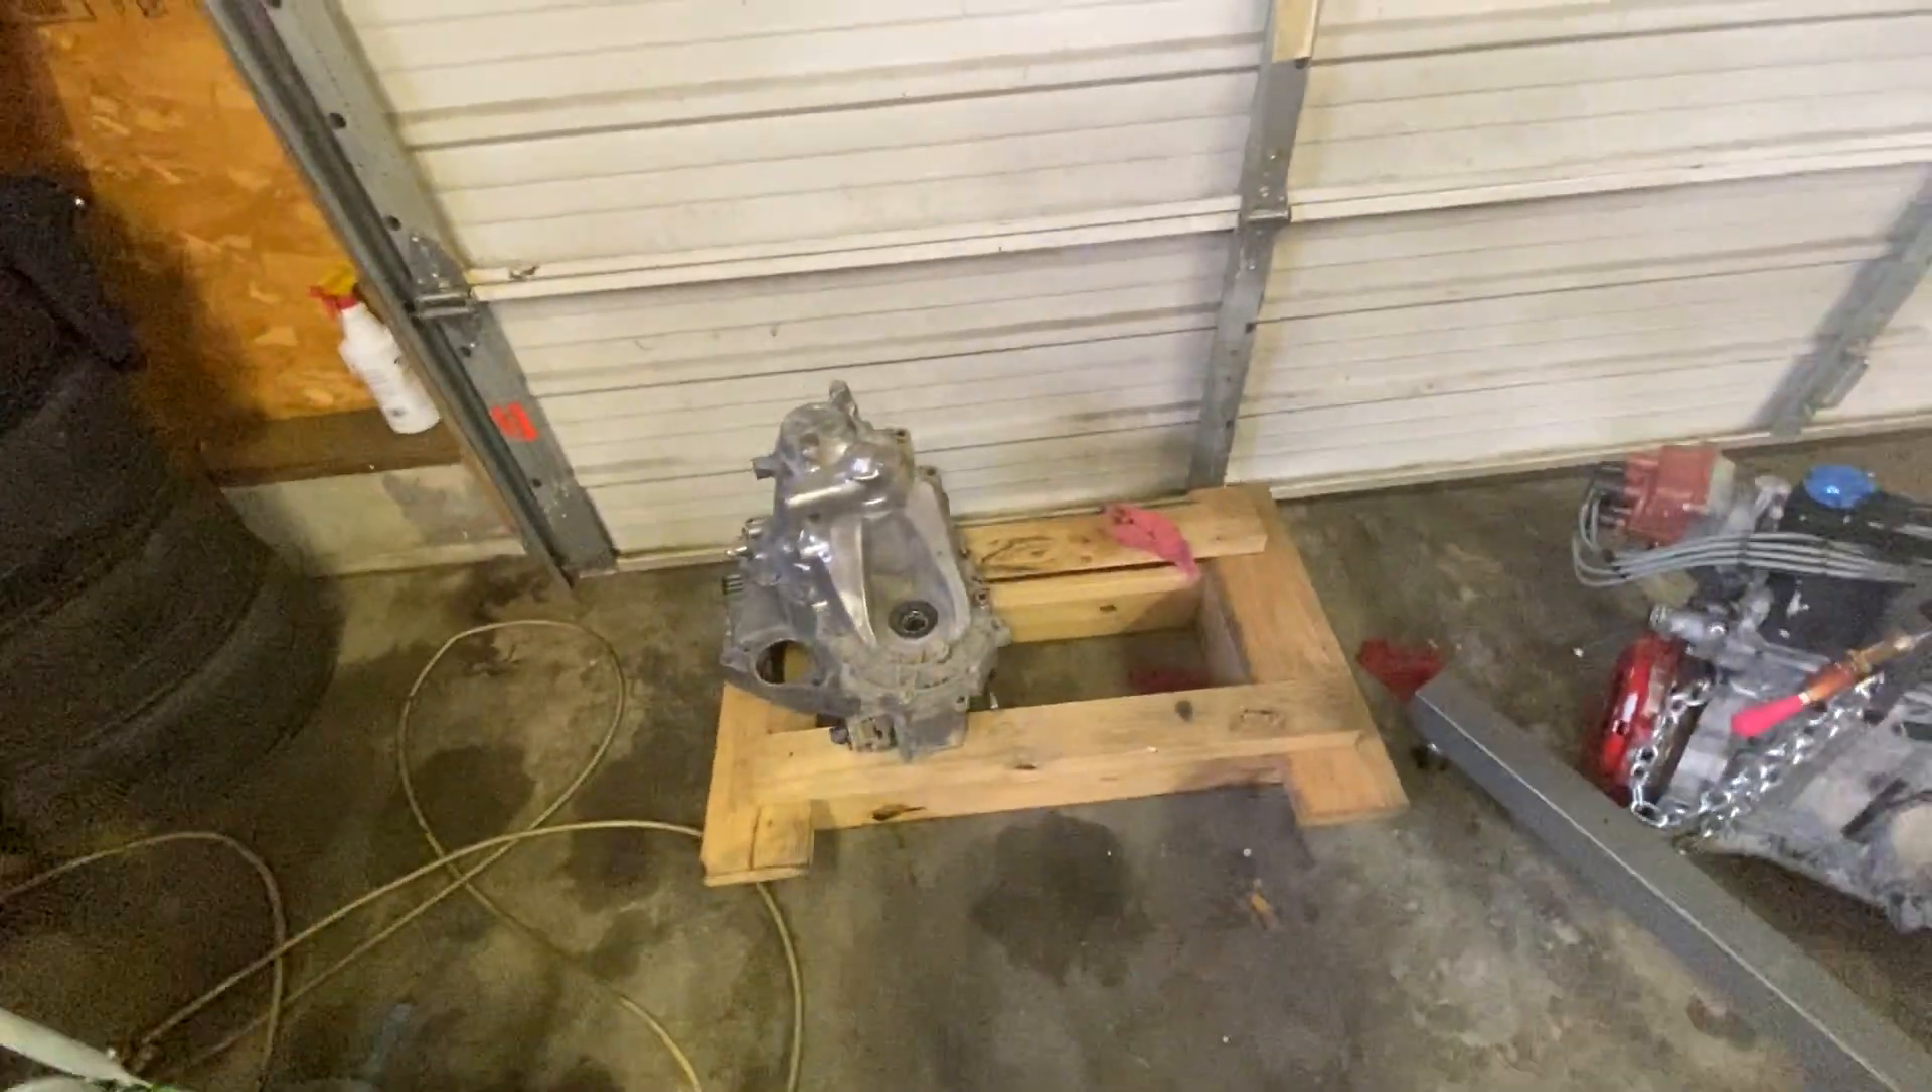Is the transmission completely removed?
Yes.